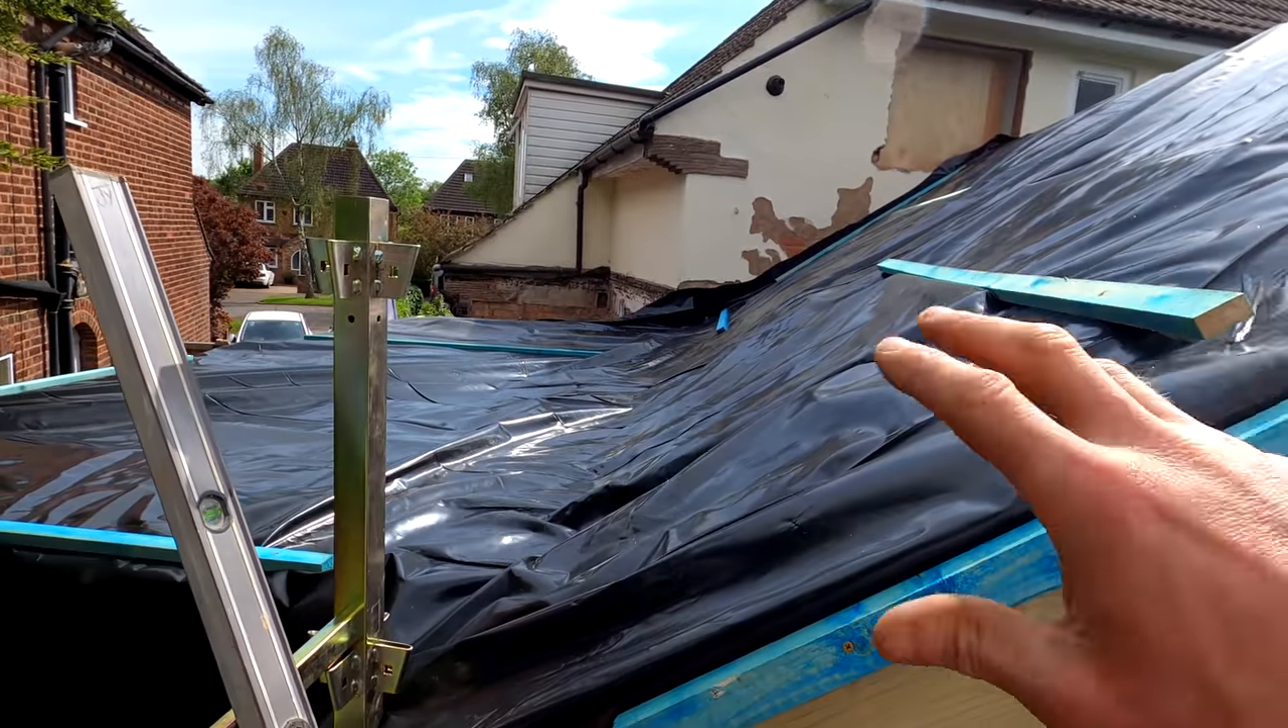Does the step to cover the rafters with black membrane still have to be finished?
No.